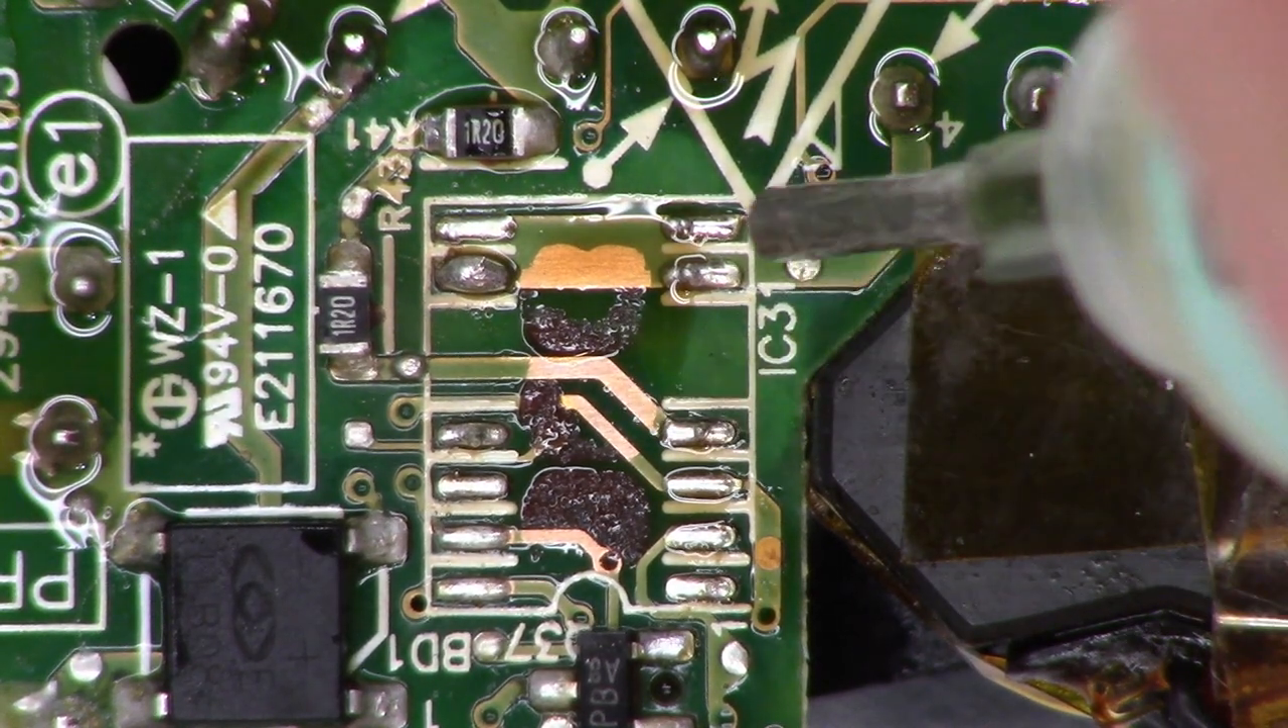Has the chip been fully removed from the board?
Yes.